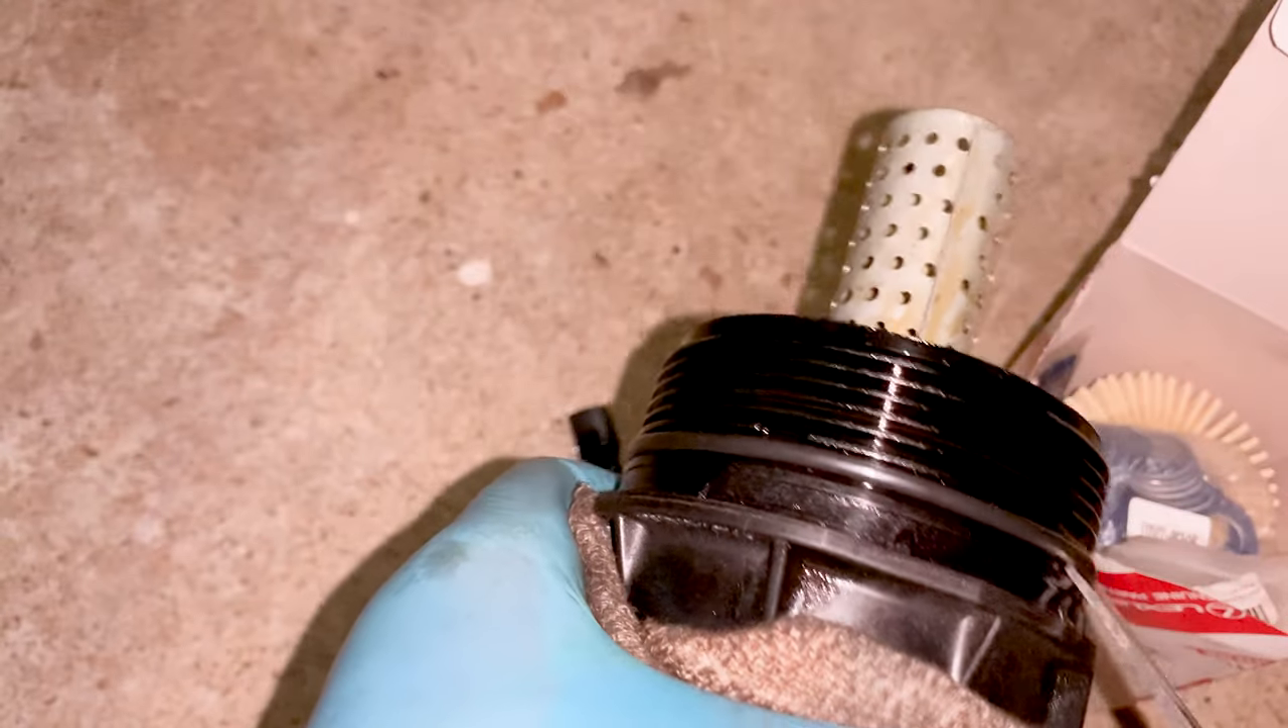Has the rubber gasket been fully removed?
No.